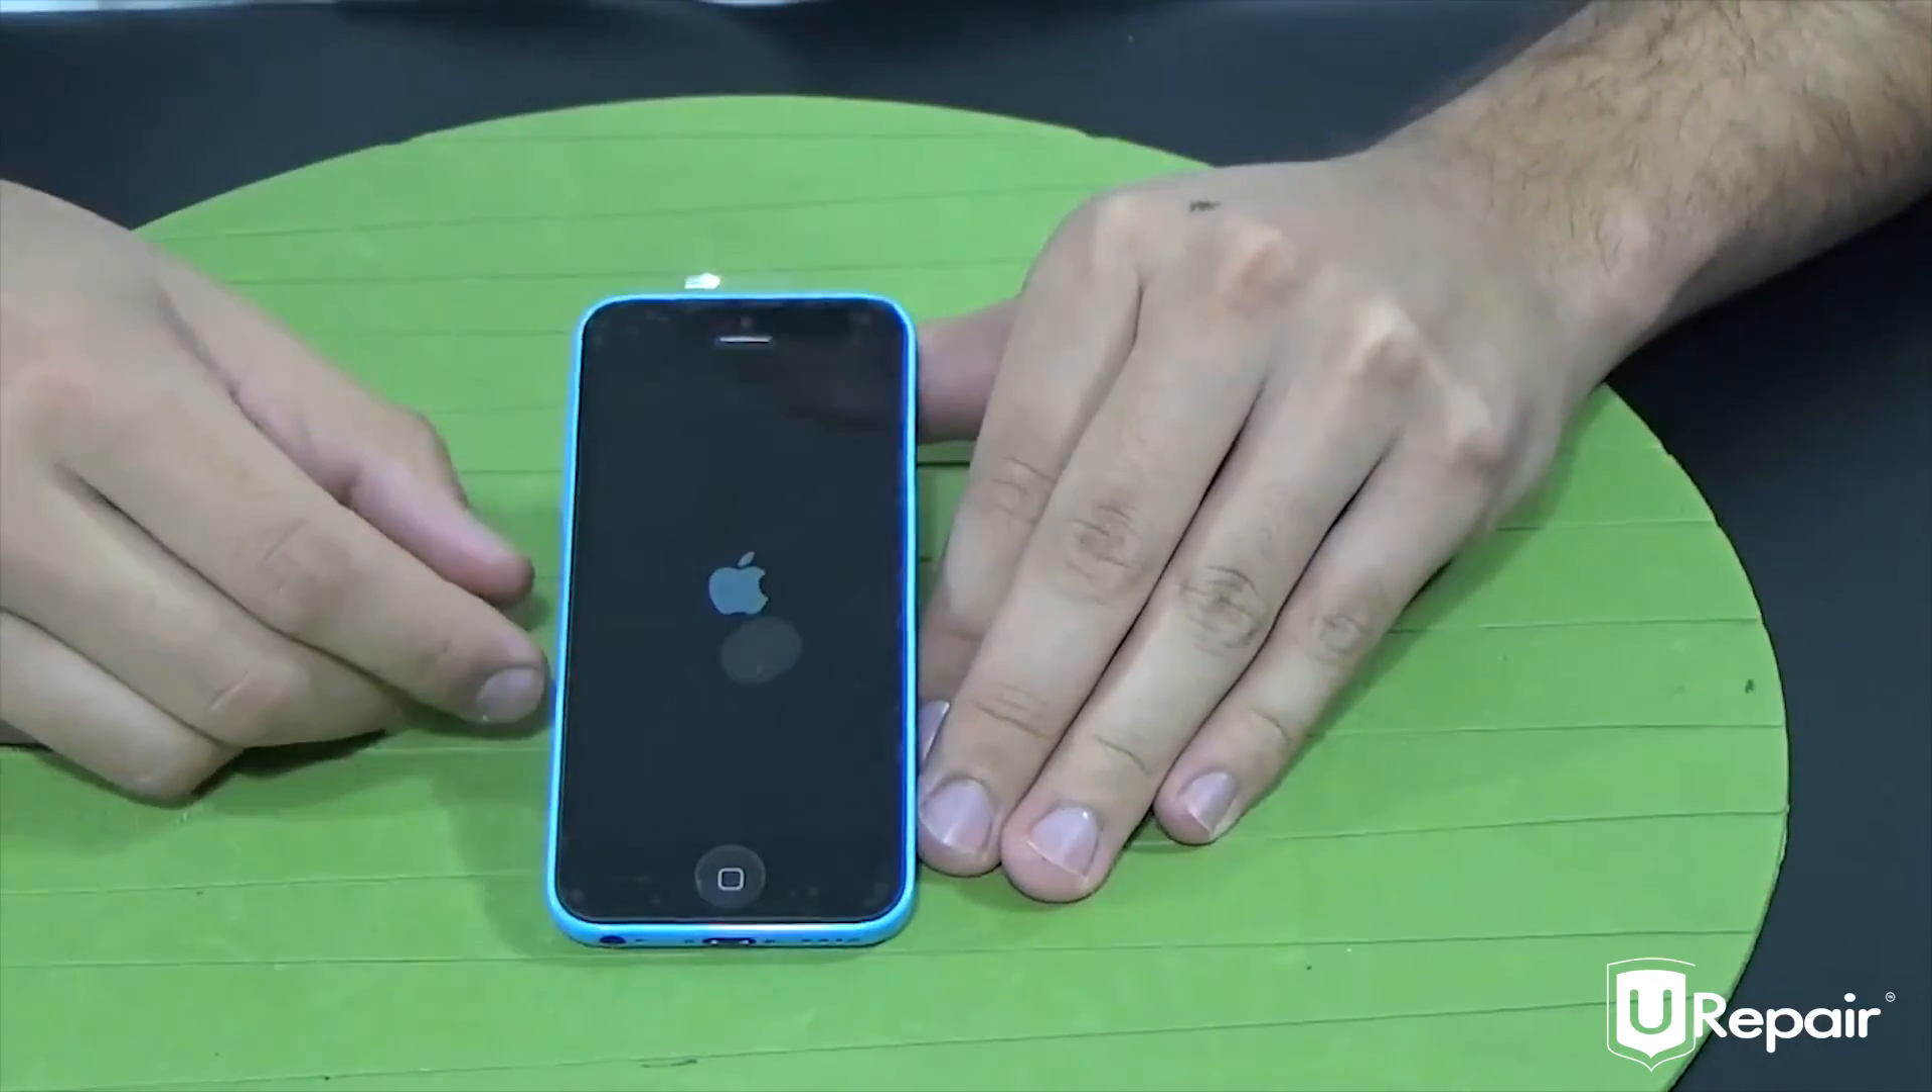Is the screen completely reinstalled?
Yes.